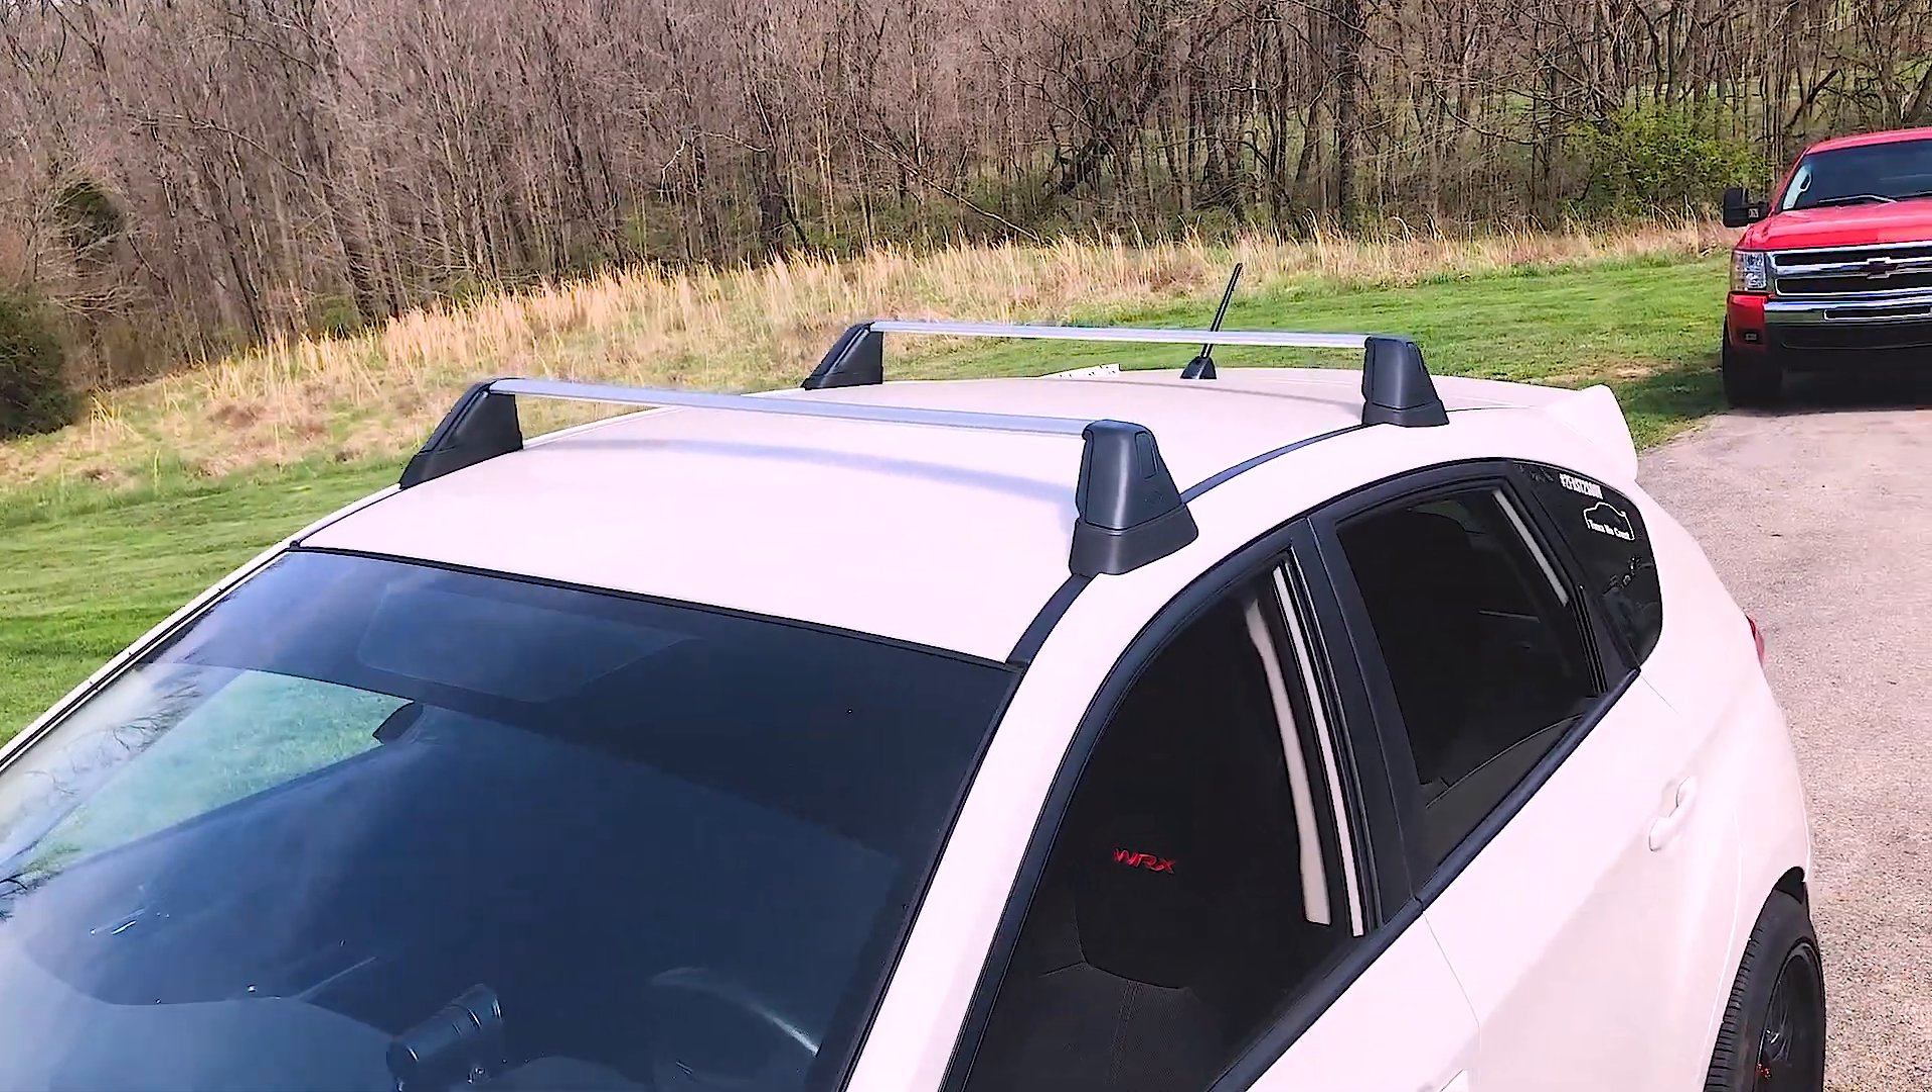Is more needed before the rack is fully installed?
No.